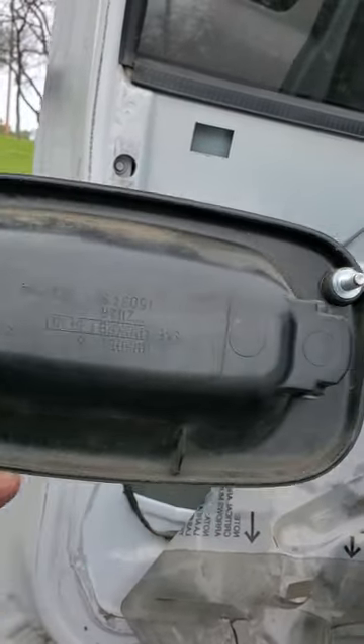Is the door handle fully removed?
Yes.